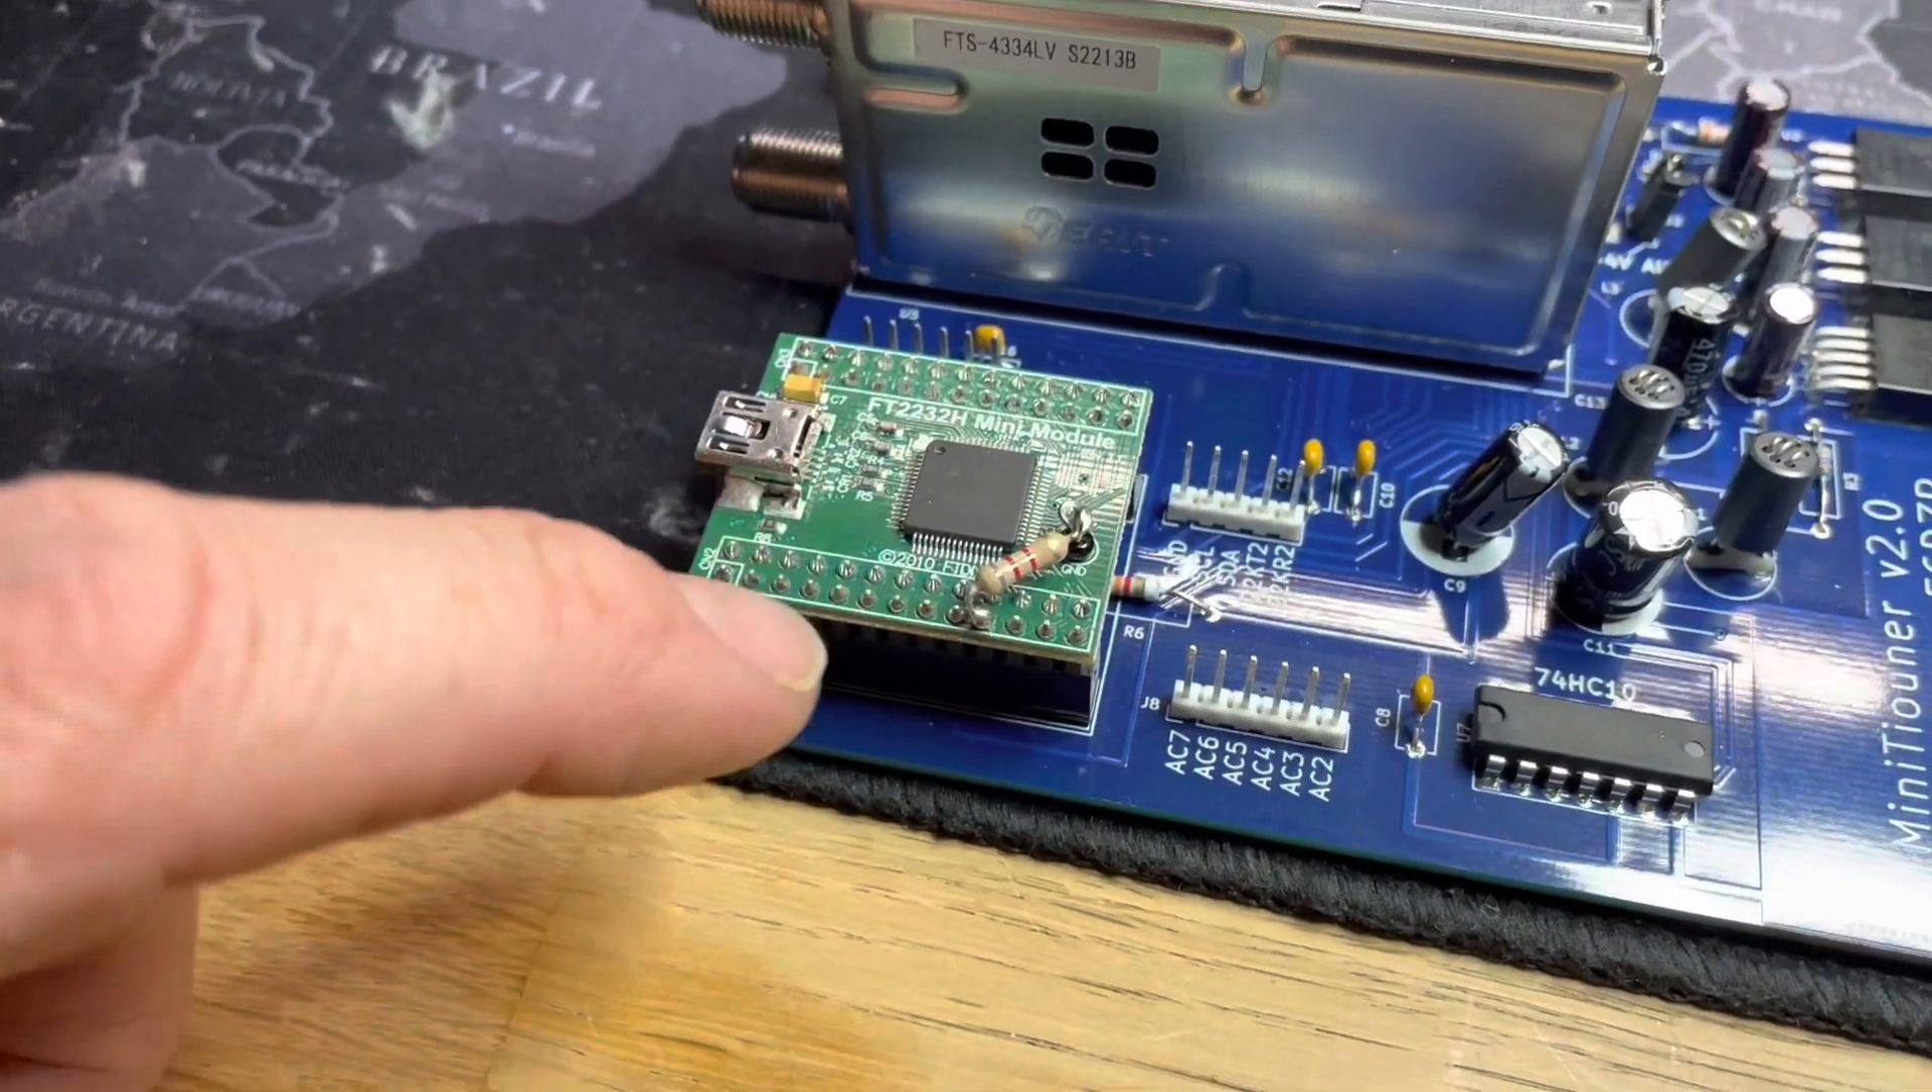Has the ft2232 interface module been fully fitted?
Yes.